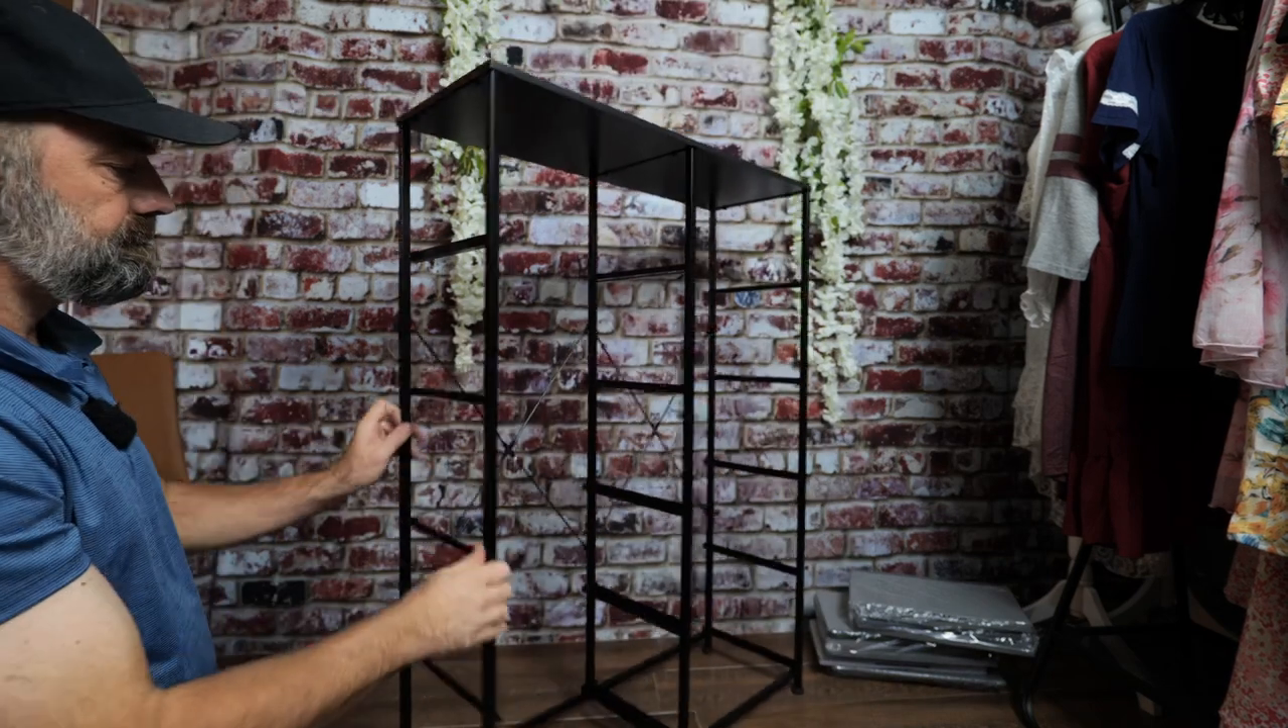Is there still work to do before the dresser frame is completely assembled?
No.